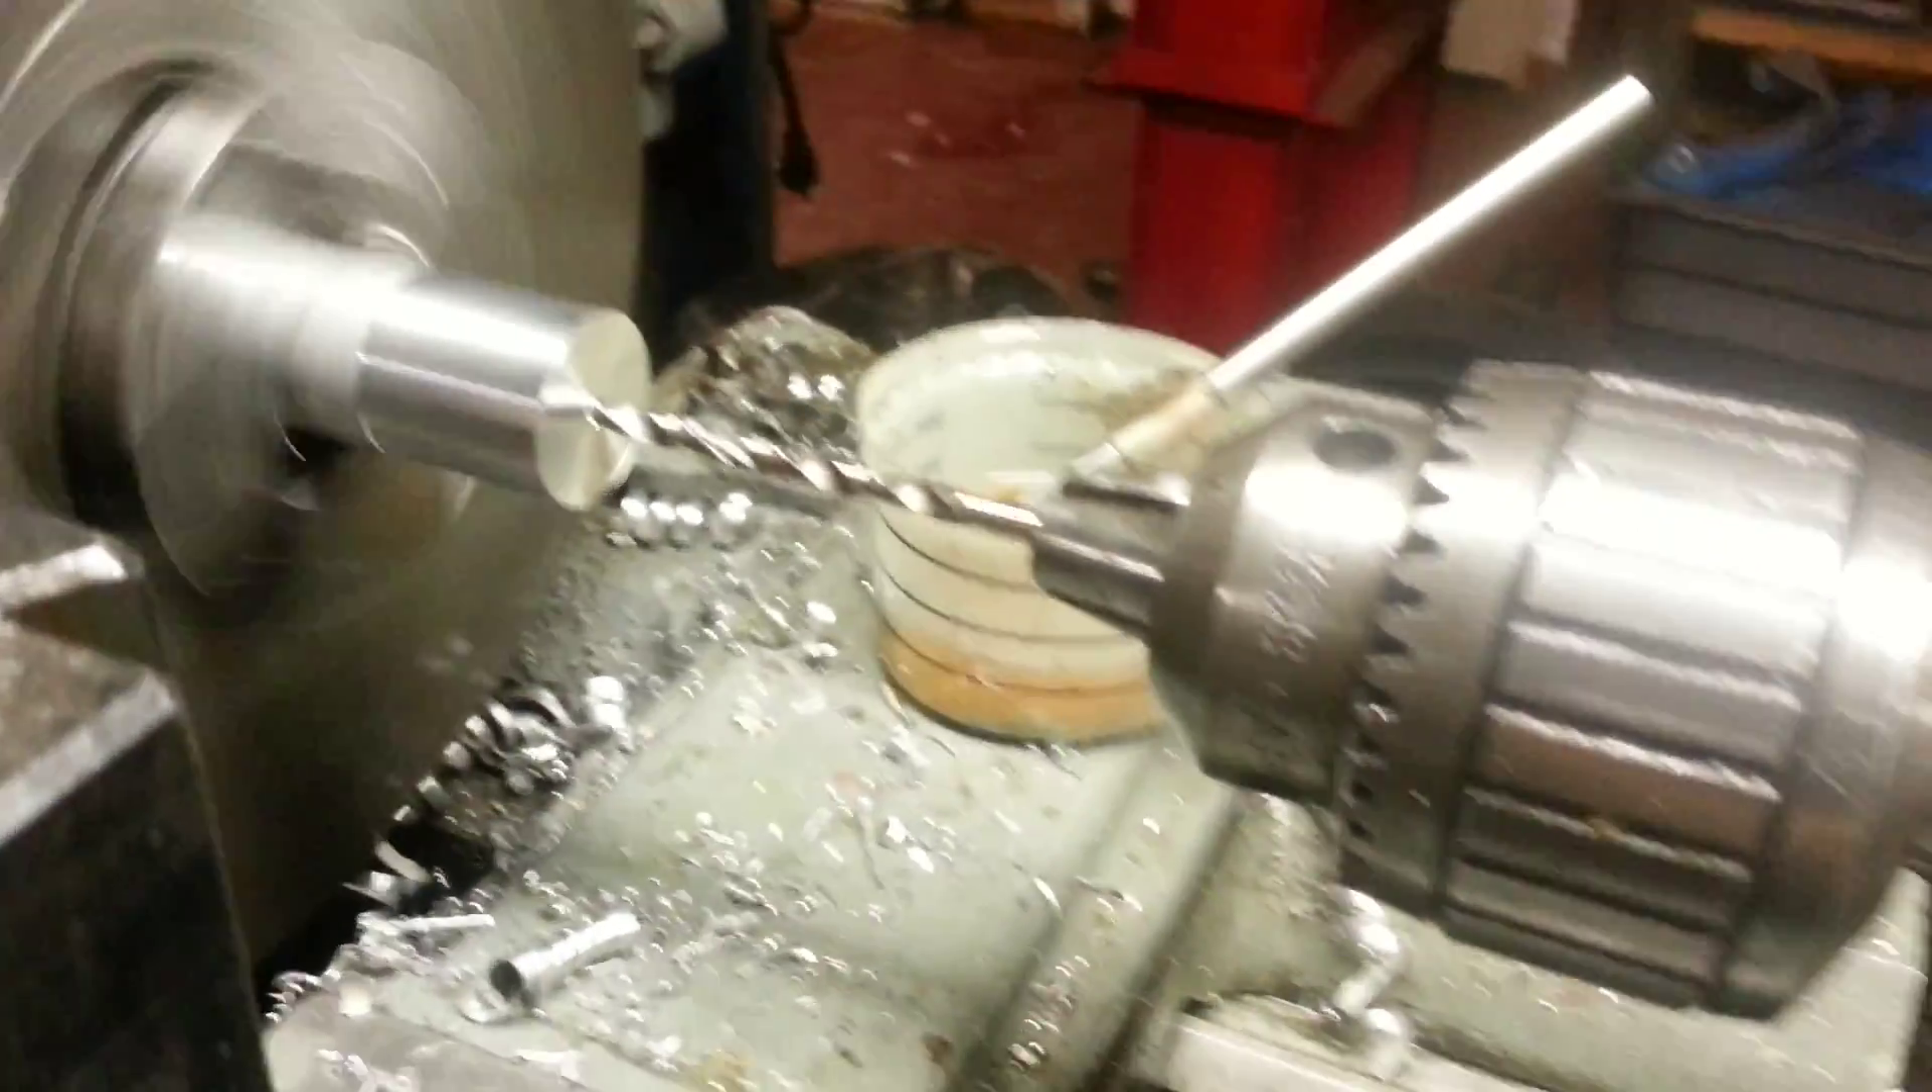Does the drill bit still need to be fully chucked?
No.